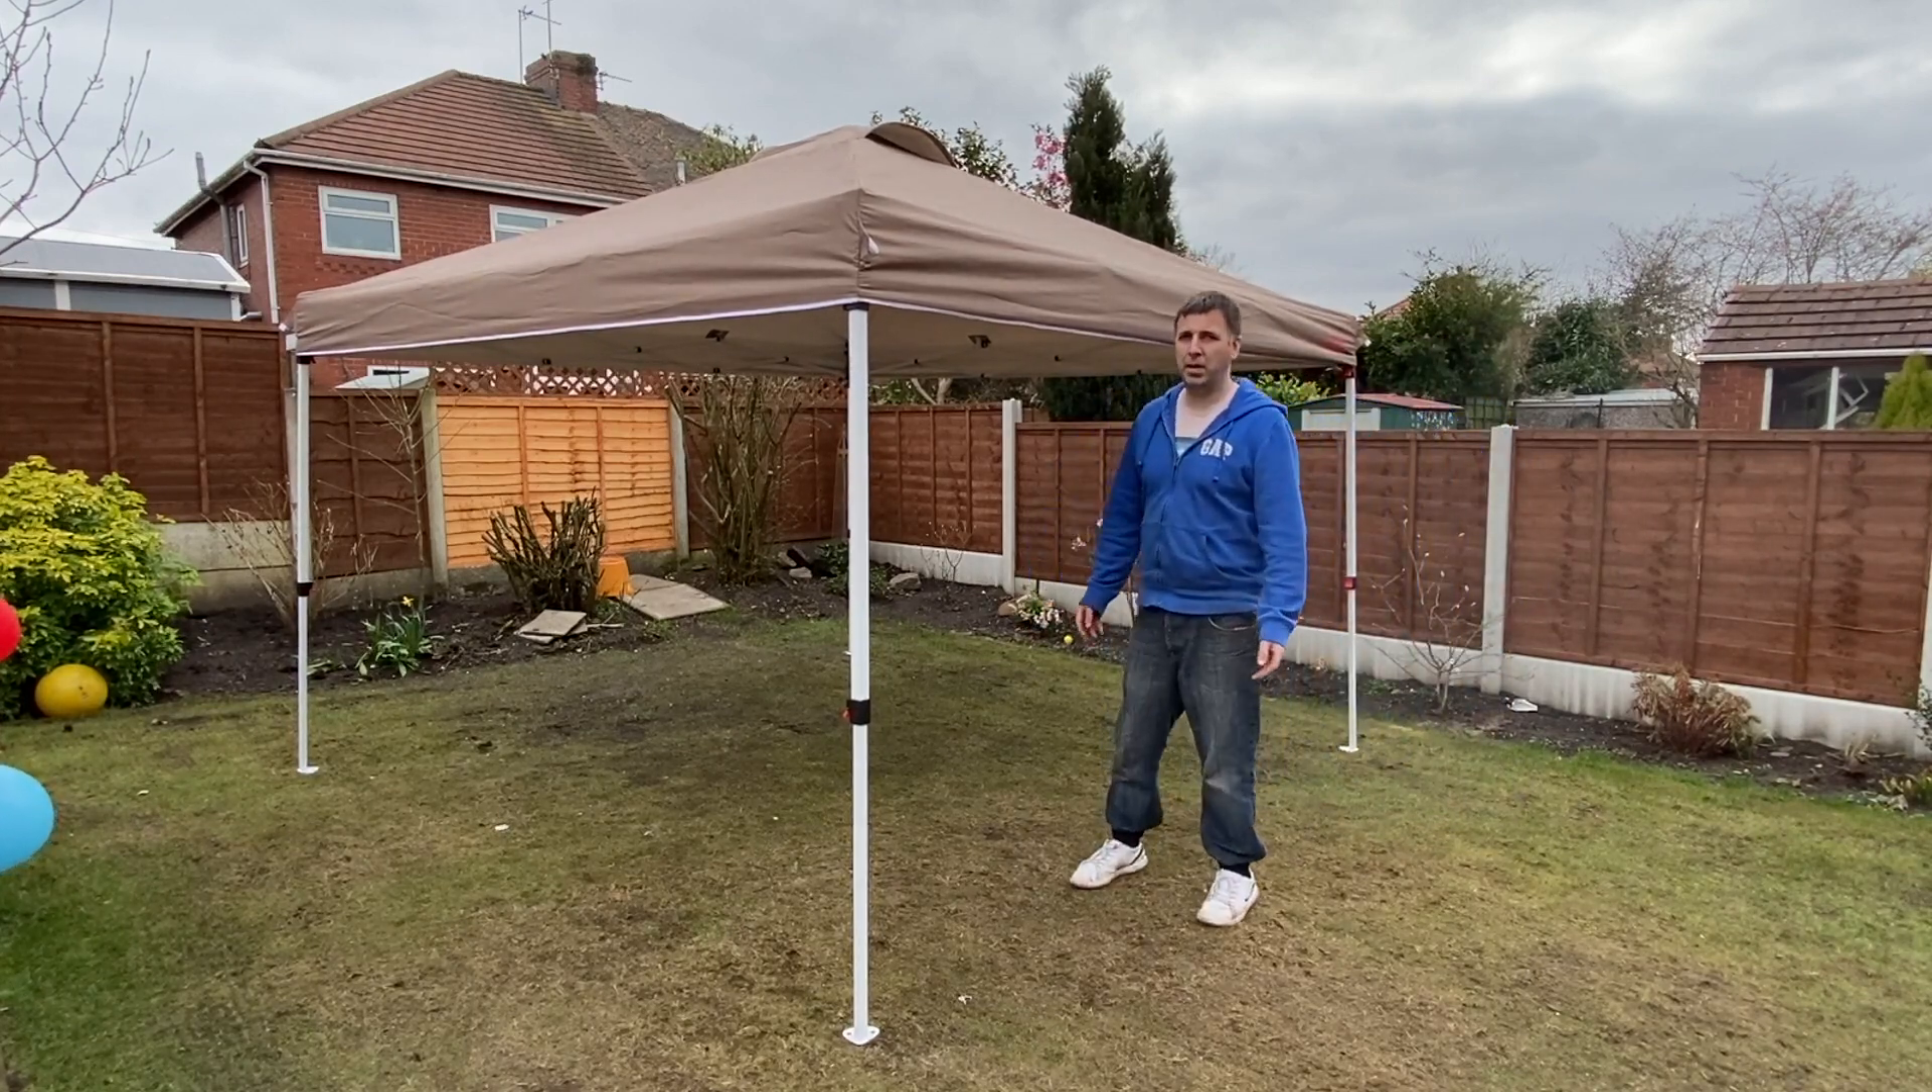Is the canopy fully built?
Yes.